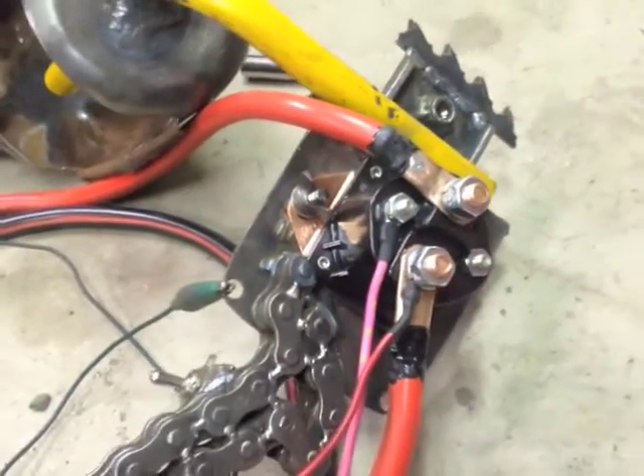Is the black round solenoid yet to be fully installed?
No.